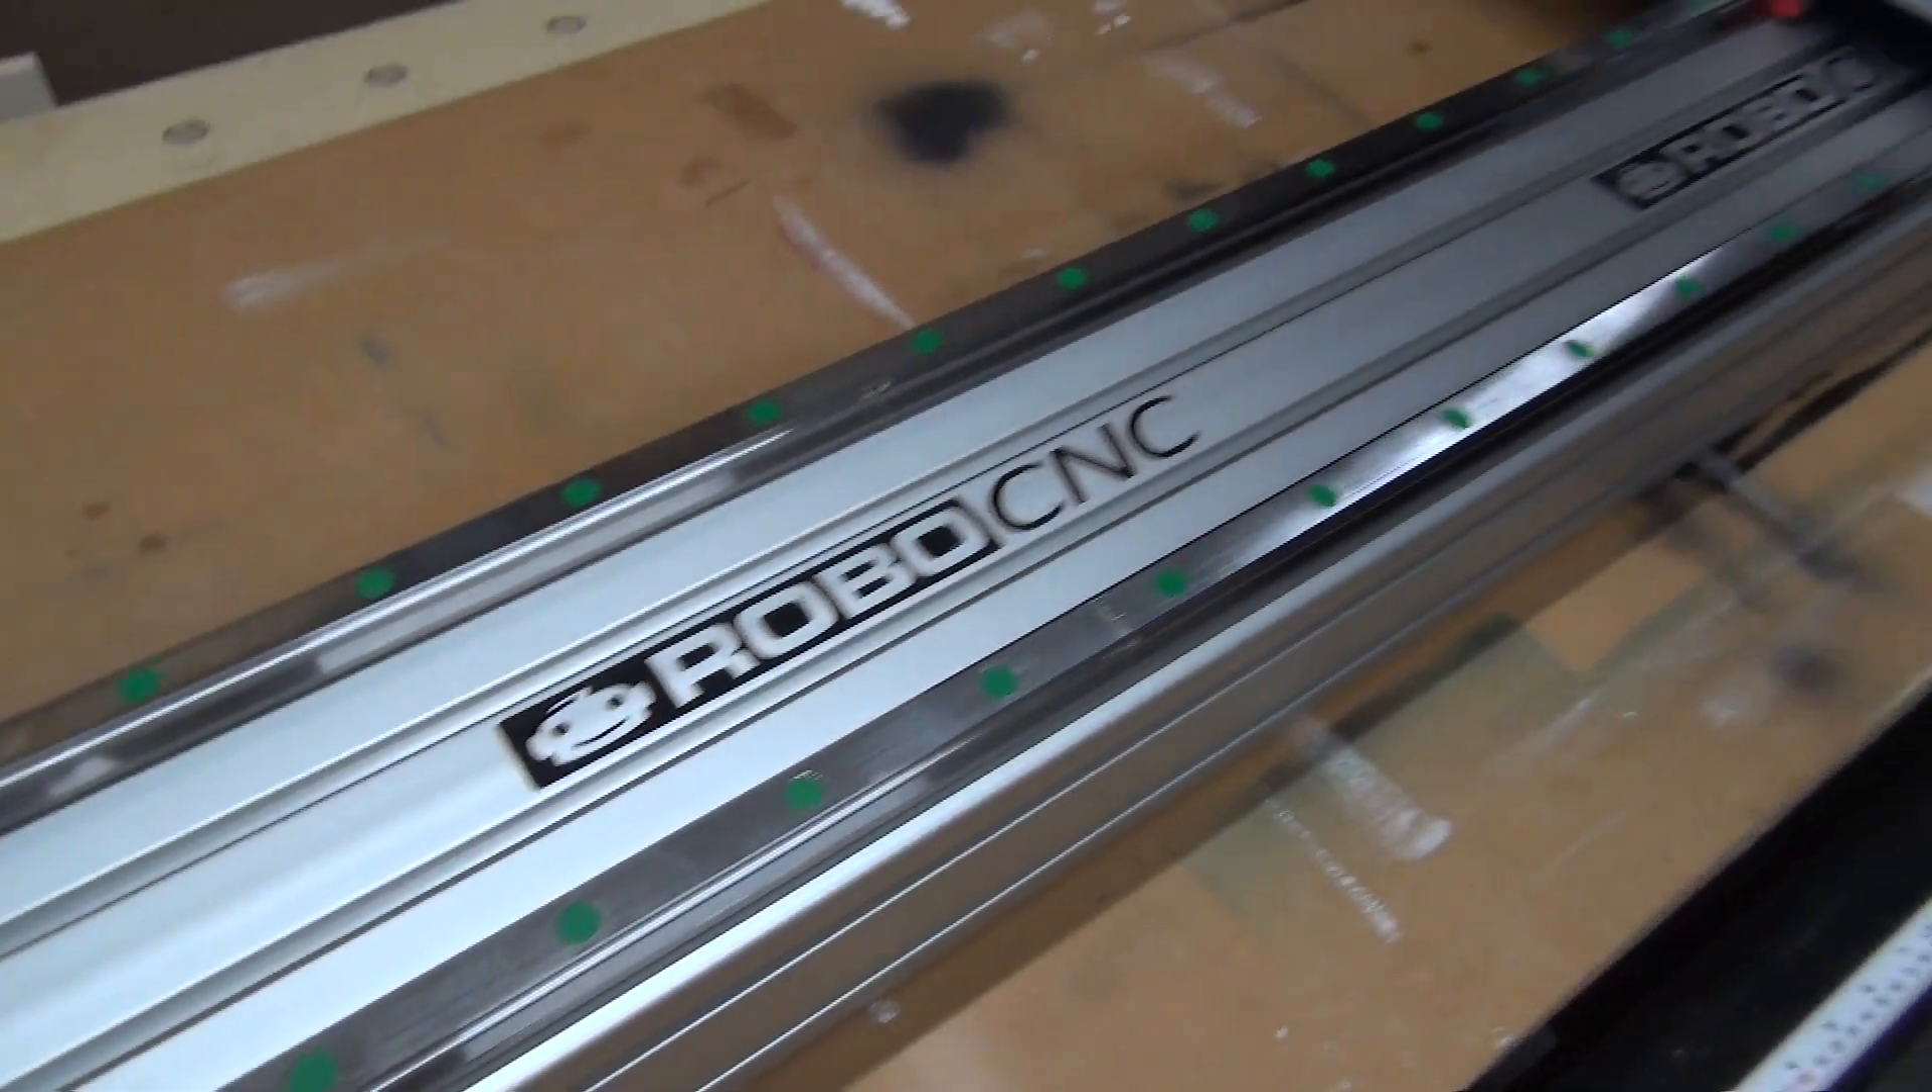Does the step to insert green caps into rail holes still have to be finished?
No.